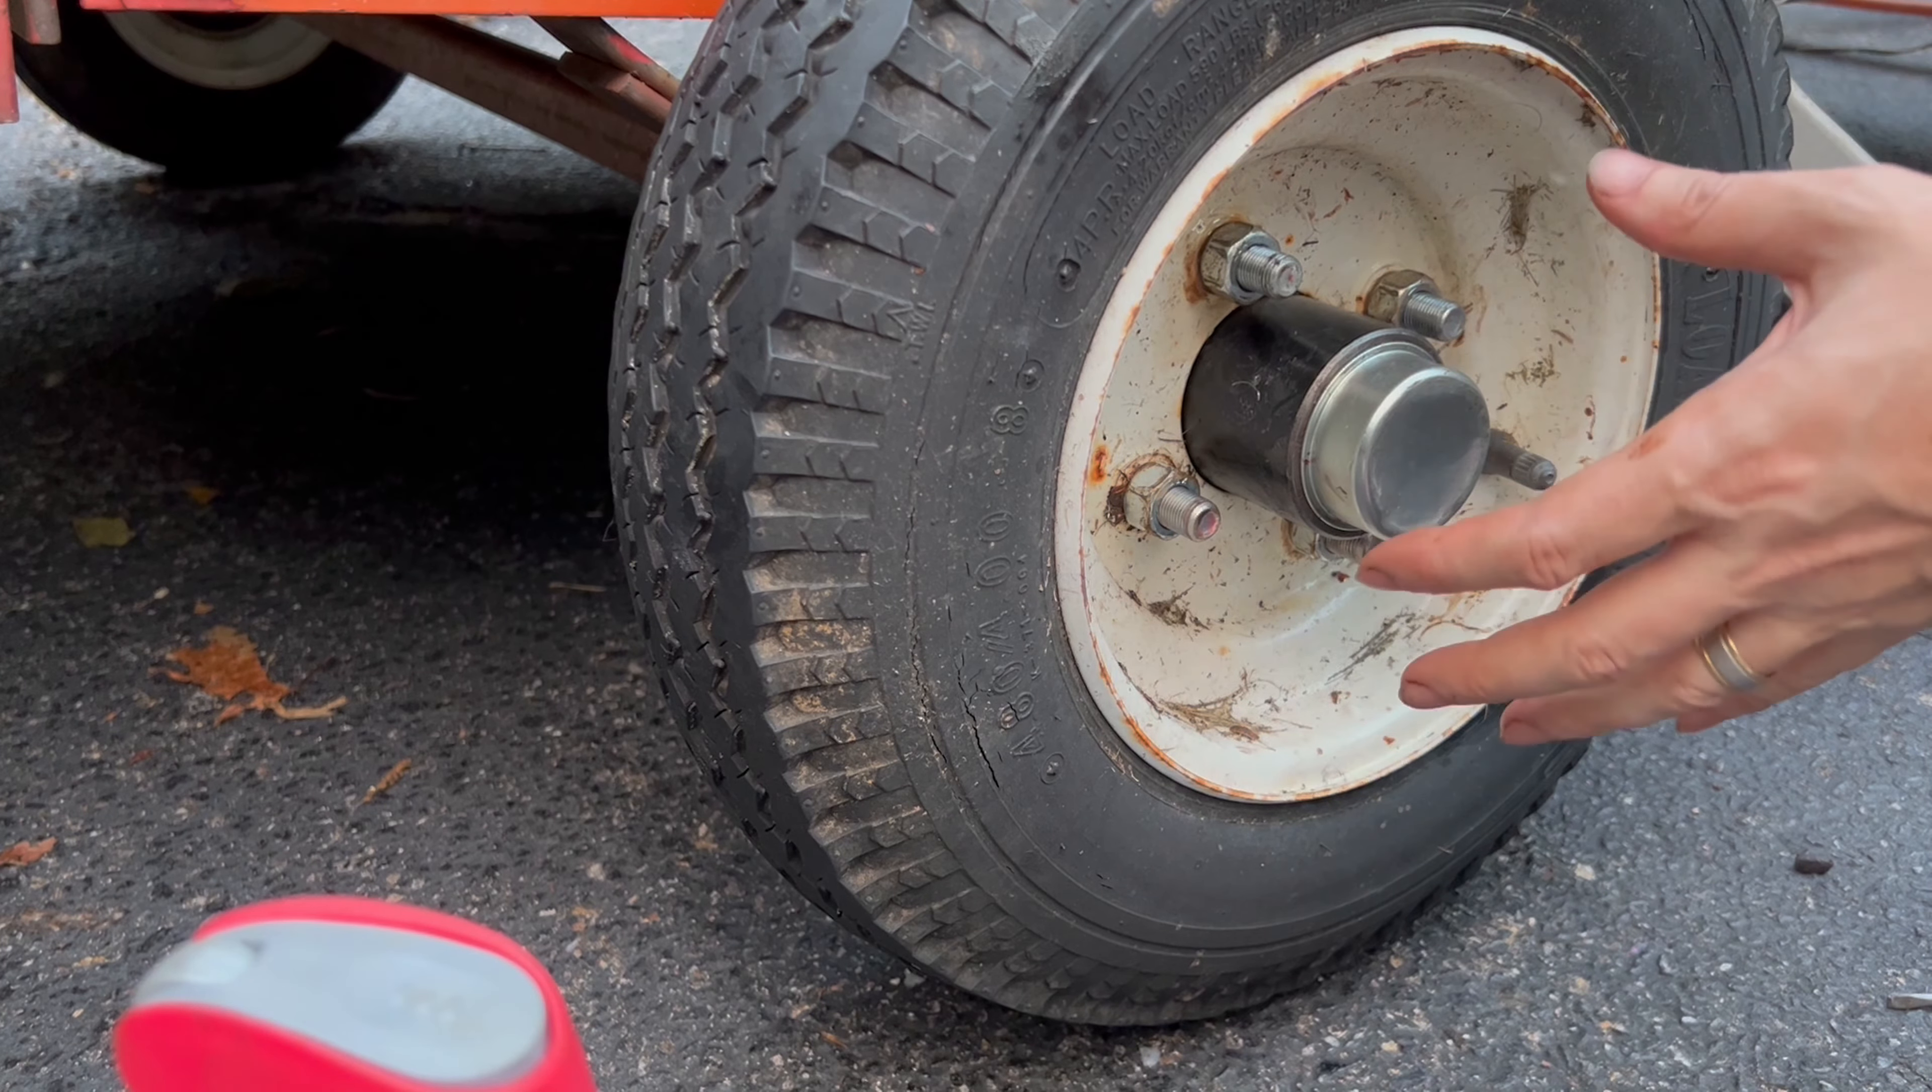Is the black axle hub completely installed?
Yes.